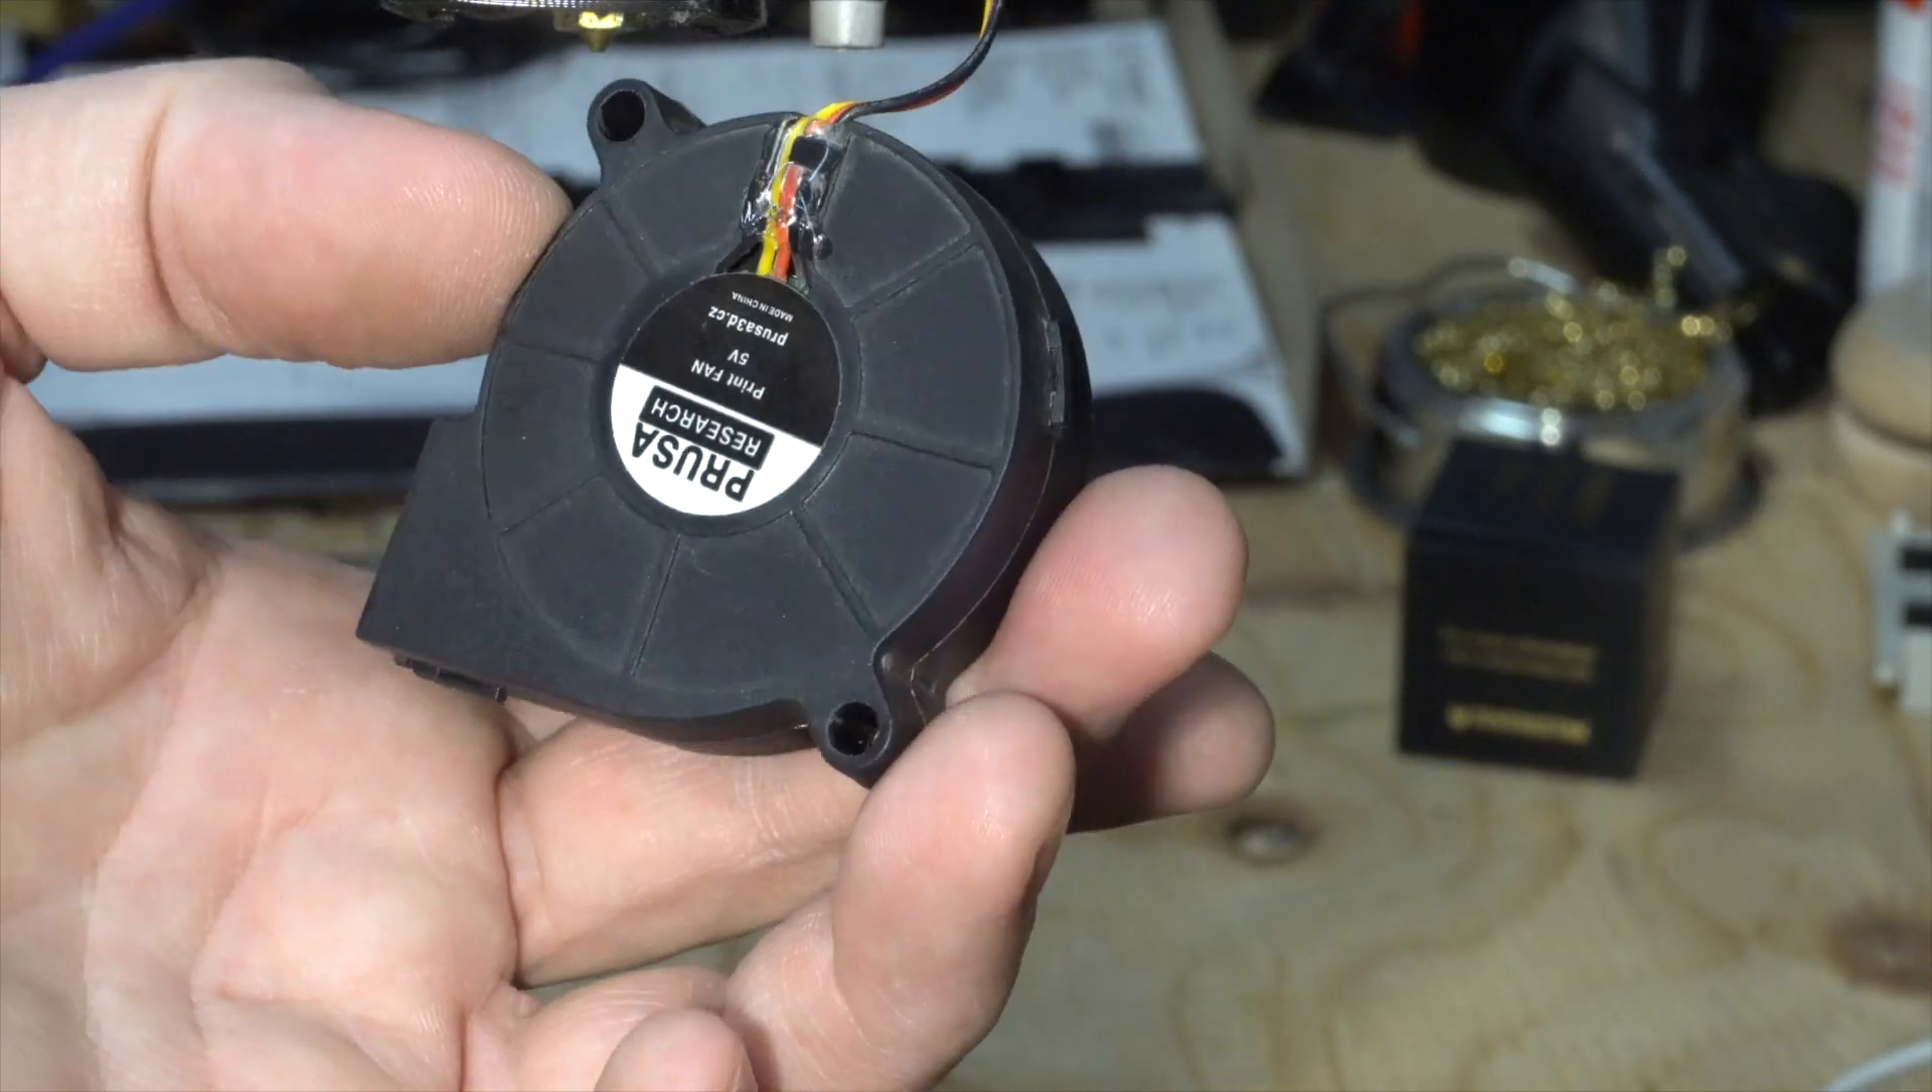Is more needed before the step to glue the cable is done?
No.